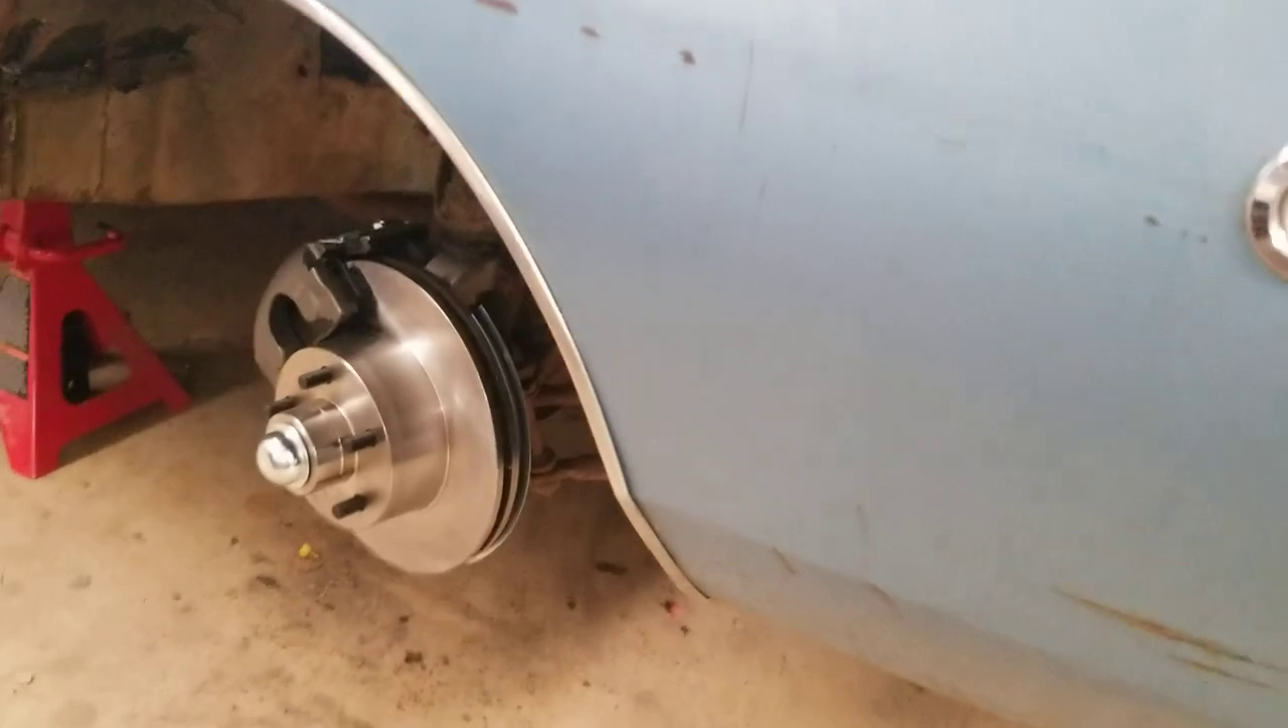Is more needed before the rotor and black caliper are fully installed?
No.